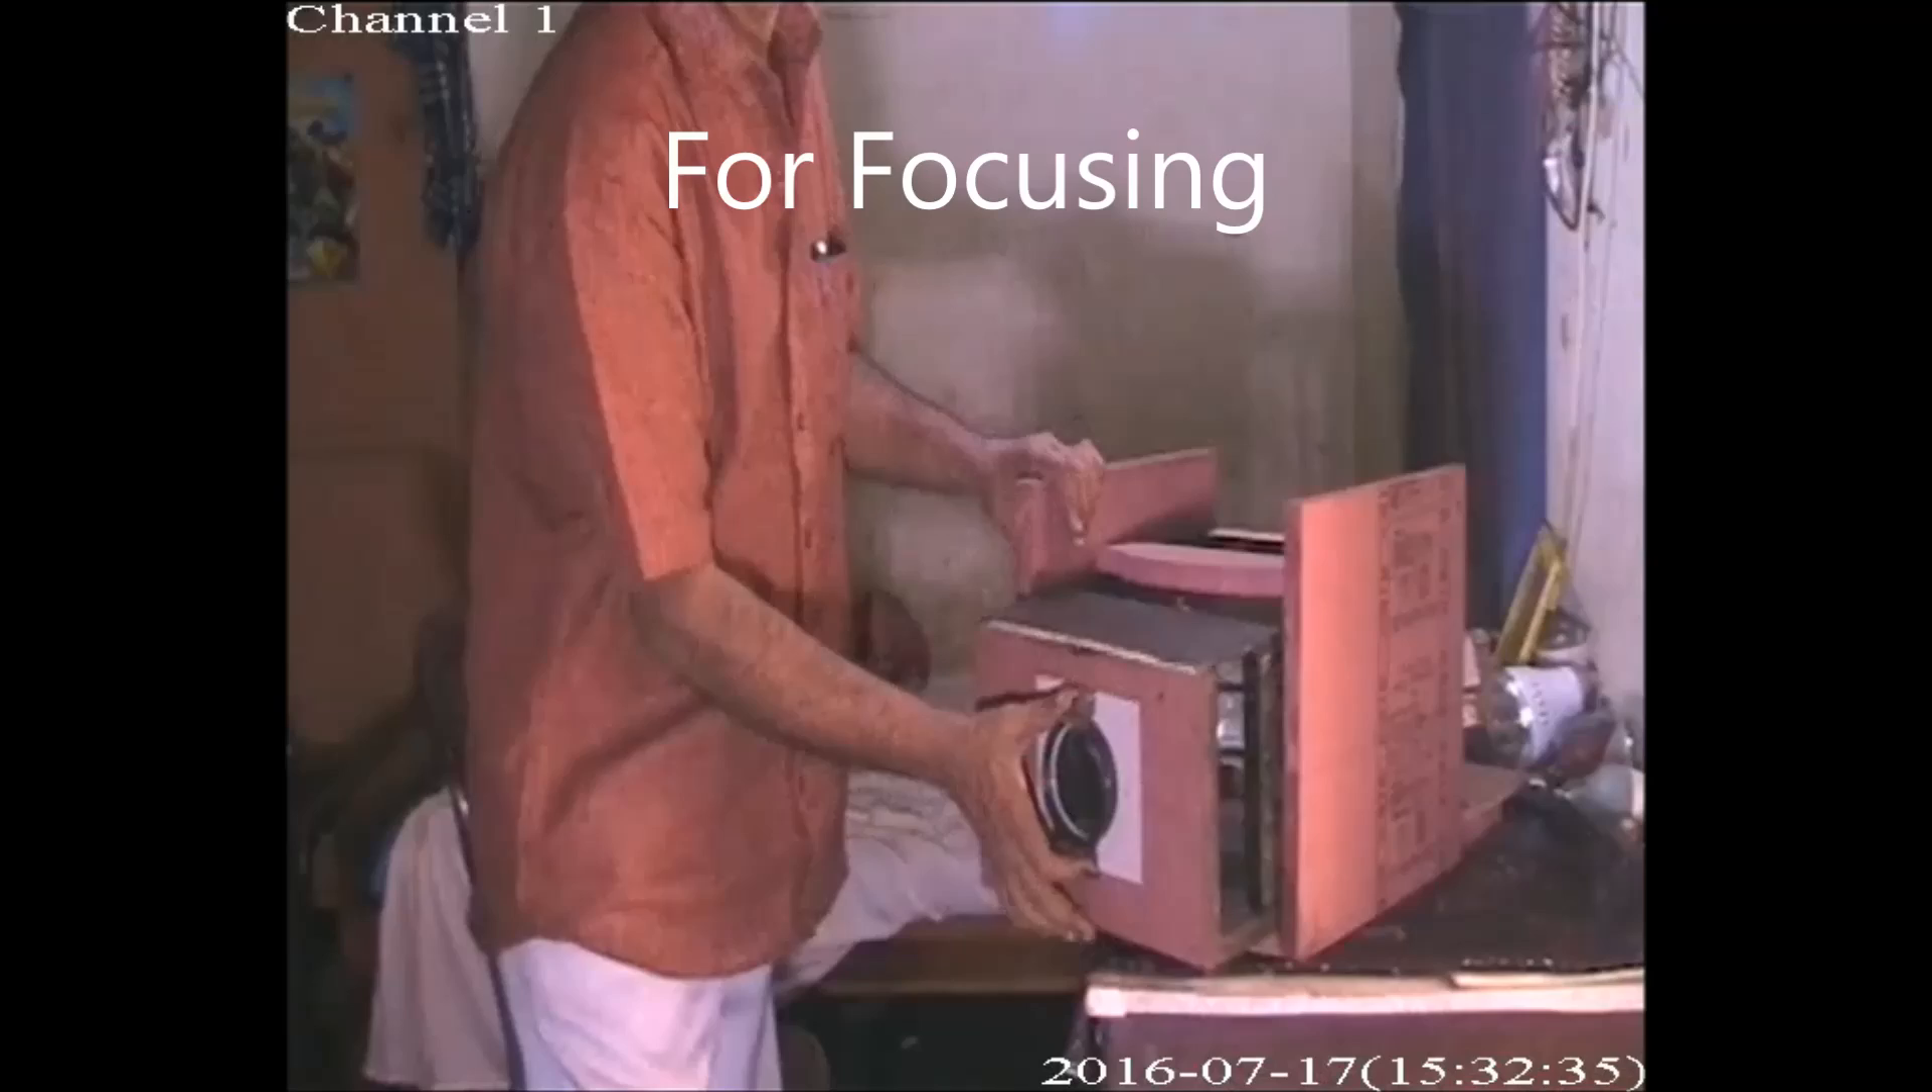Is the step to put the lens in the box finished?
Yes.